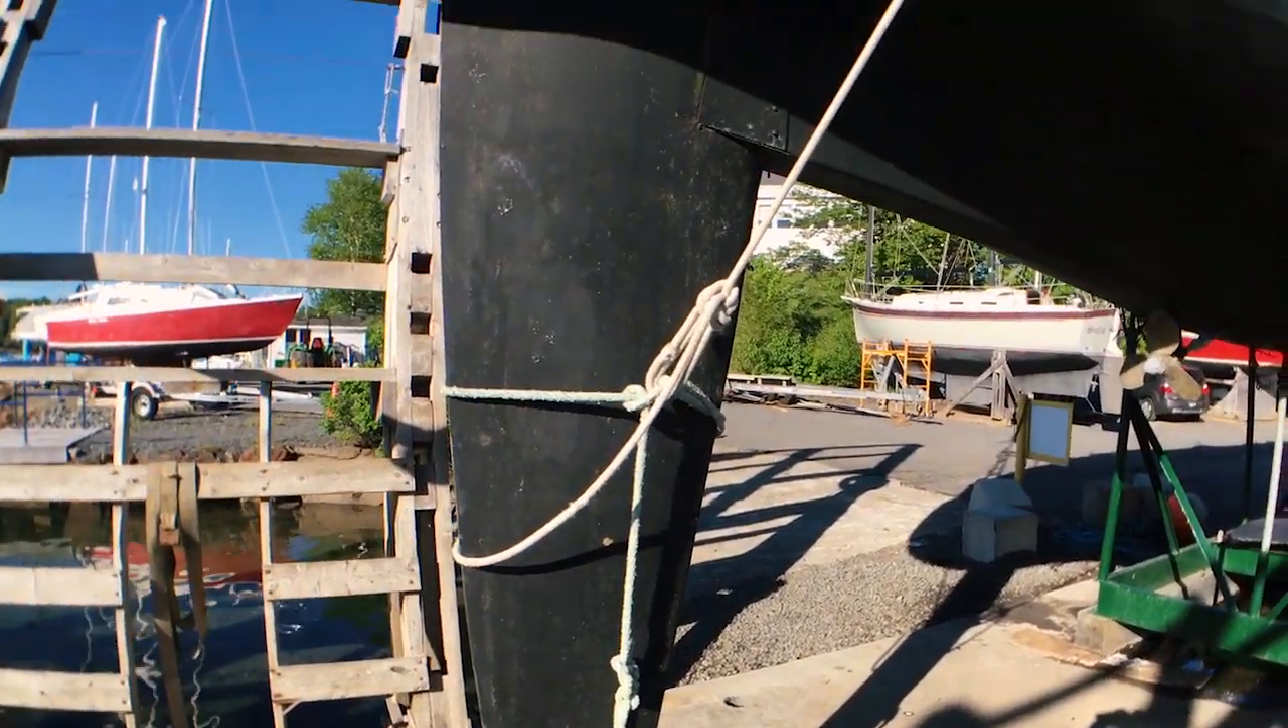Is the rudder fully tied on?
Yes.